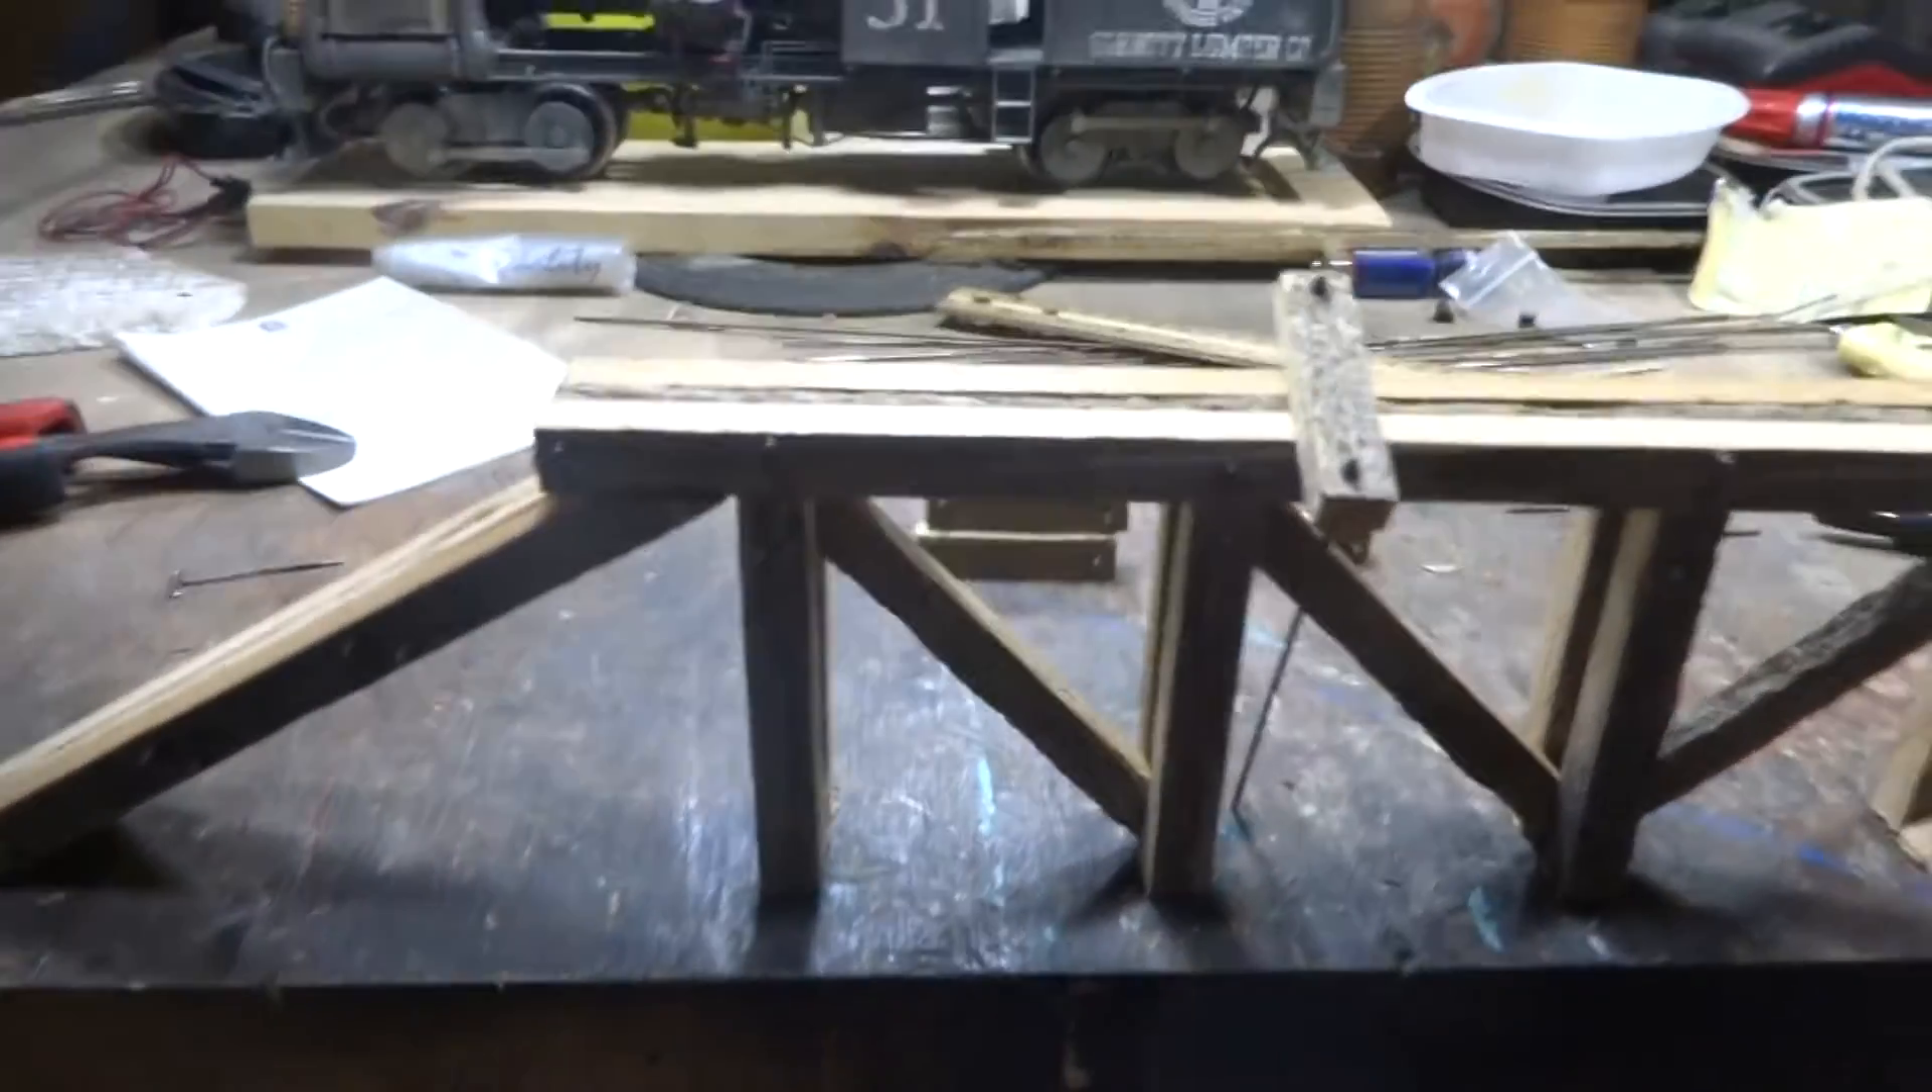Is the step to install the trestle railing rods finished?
No.